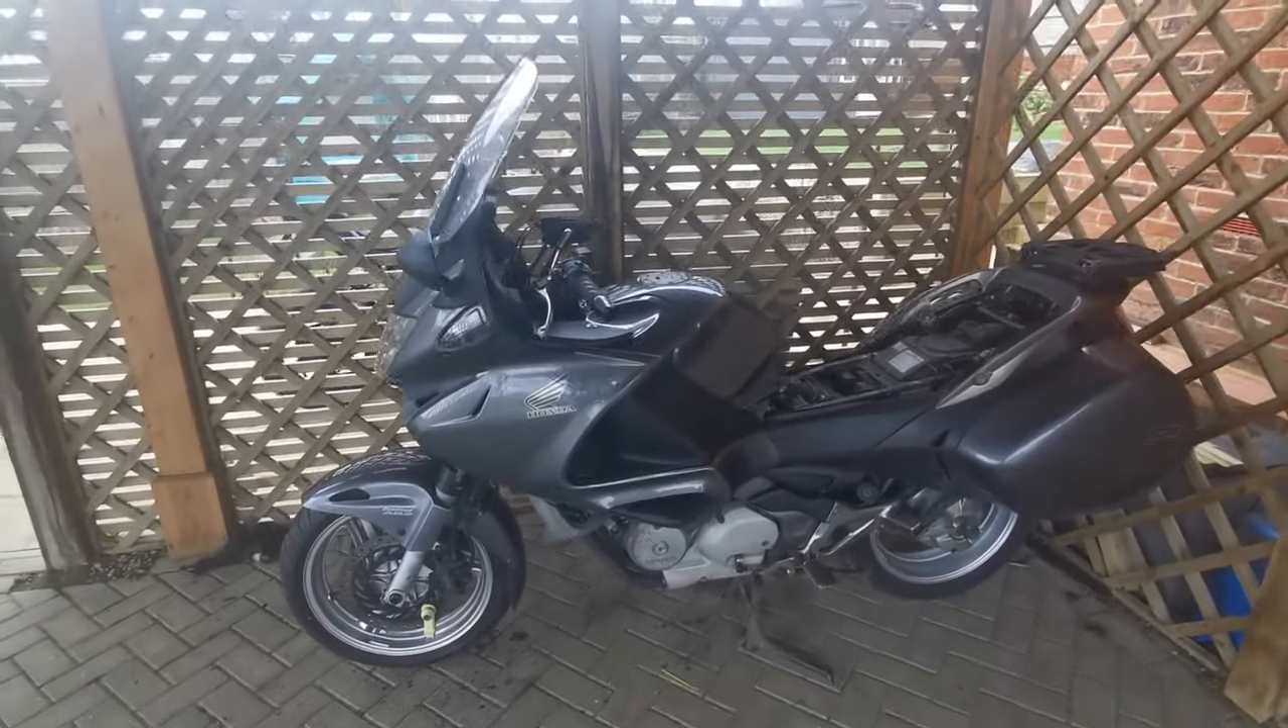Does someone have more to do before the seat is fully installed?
Yes.